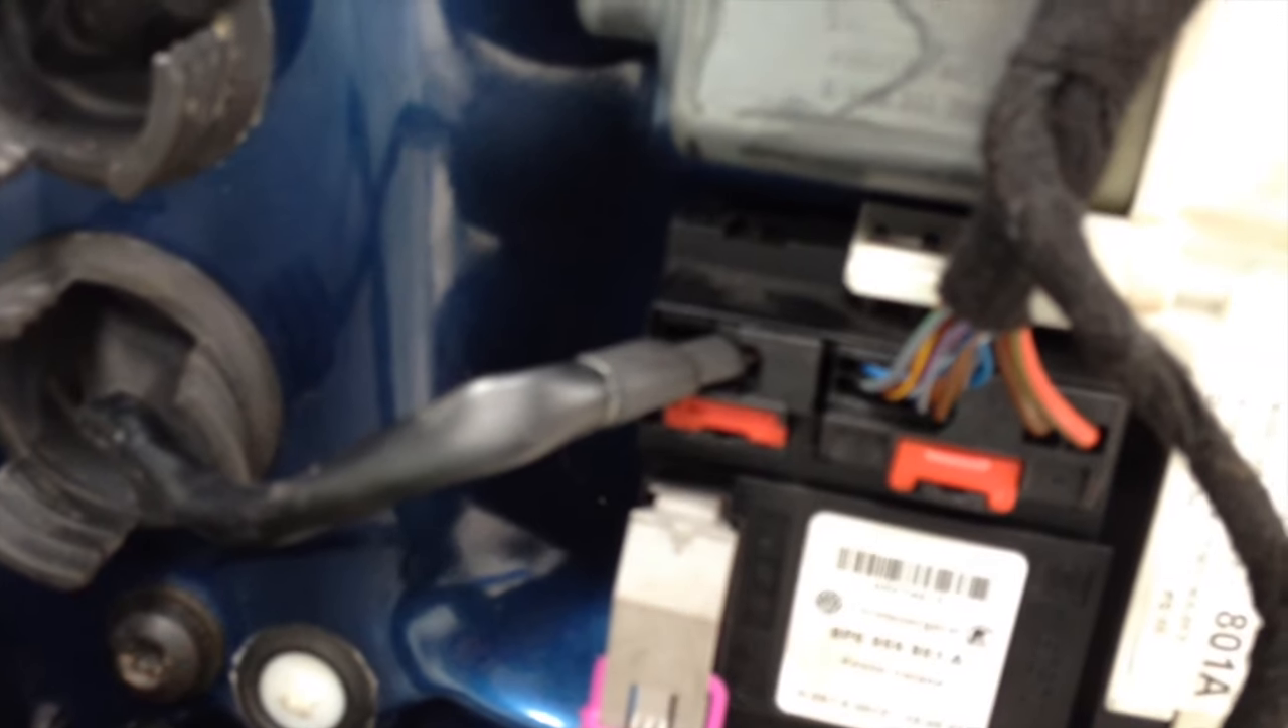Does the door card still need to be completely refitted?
Yes.